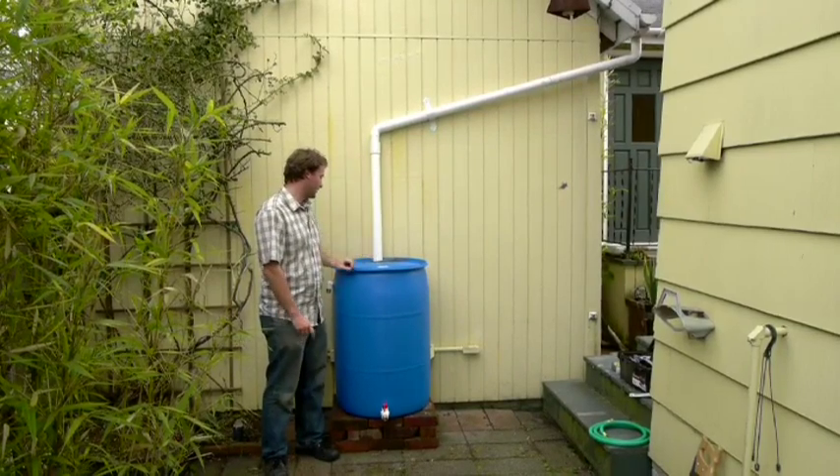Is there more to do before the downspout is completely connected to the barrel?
No.